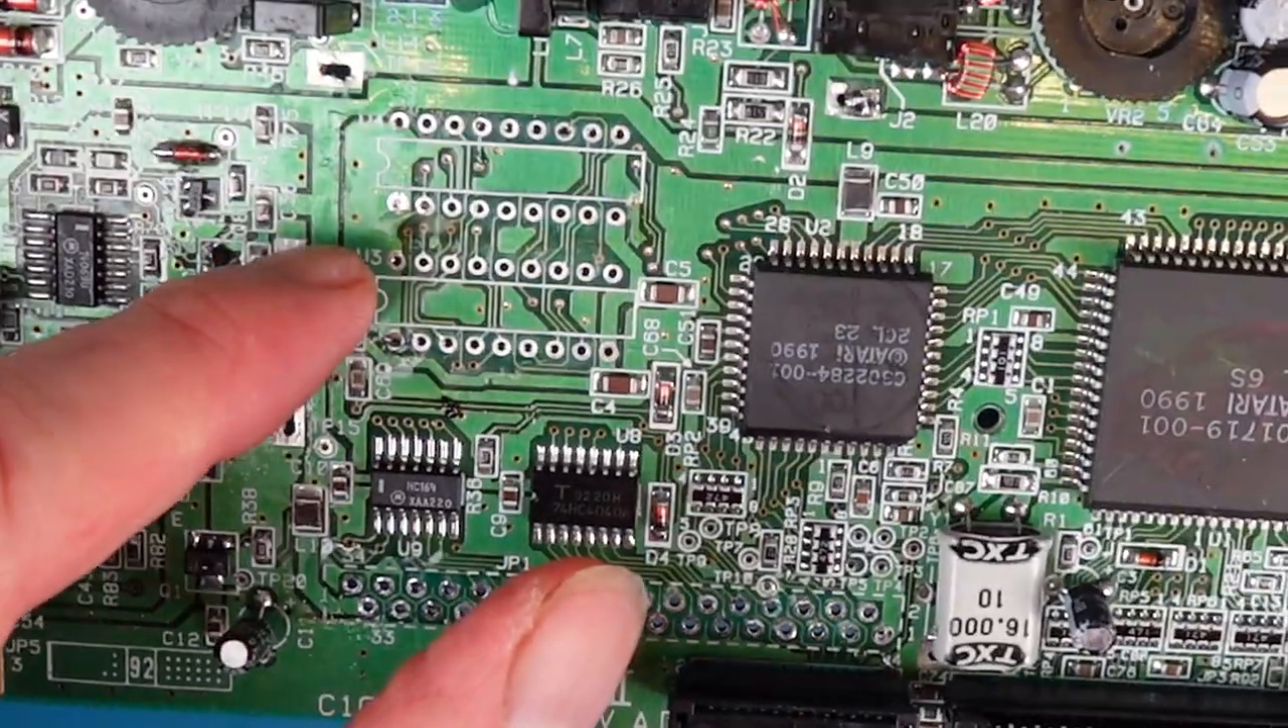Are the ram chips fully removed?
Yes.